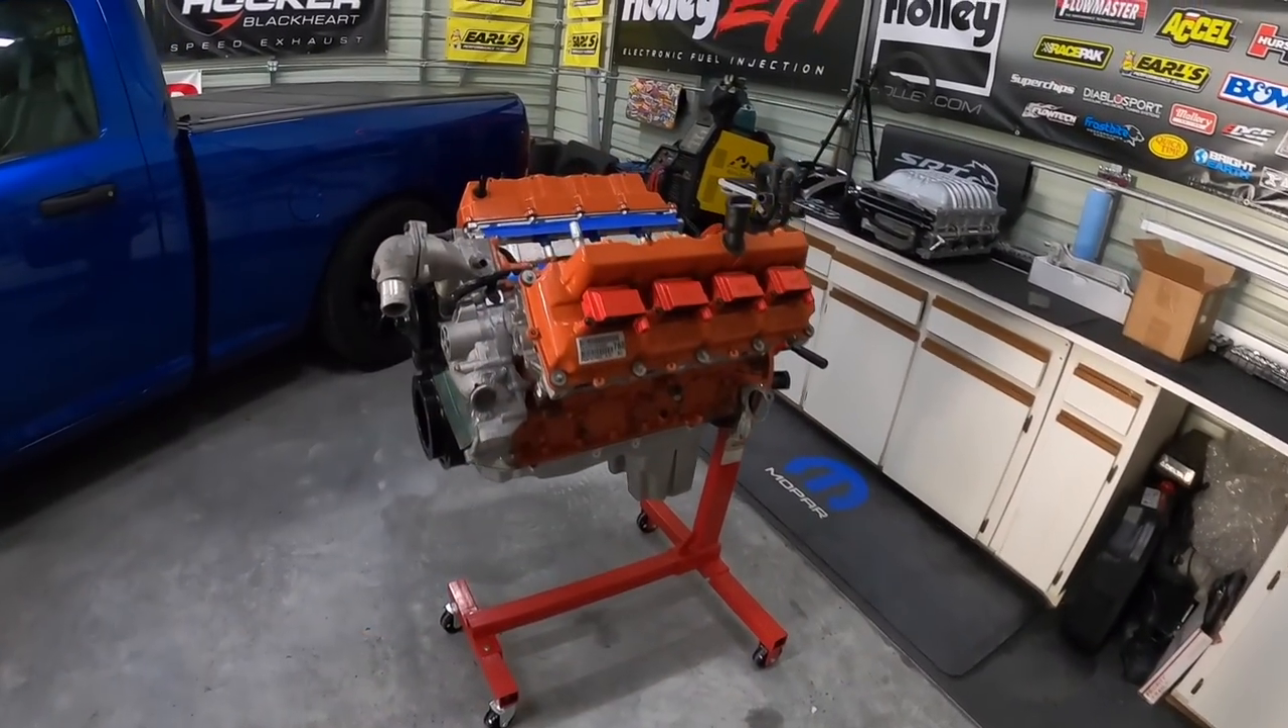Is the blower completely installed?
No.